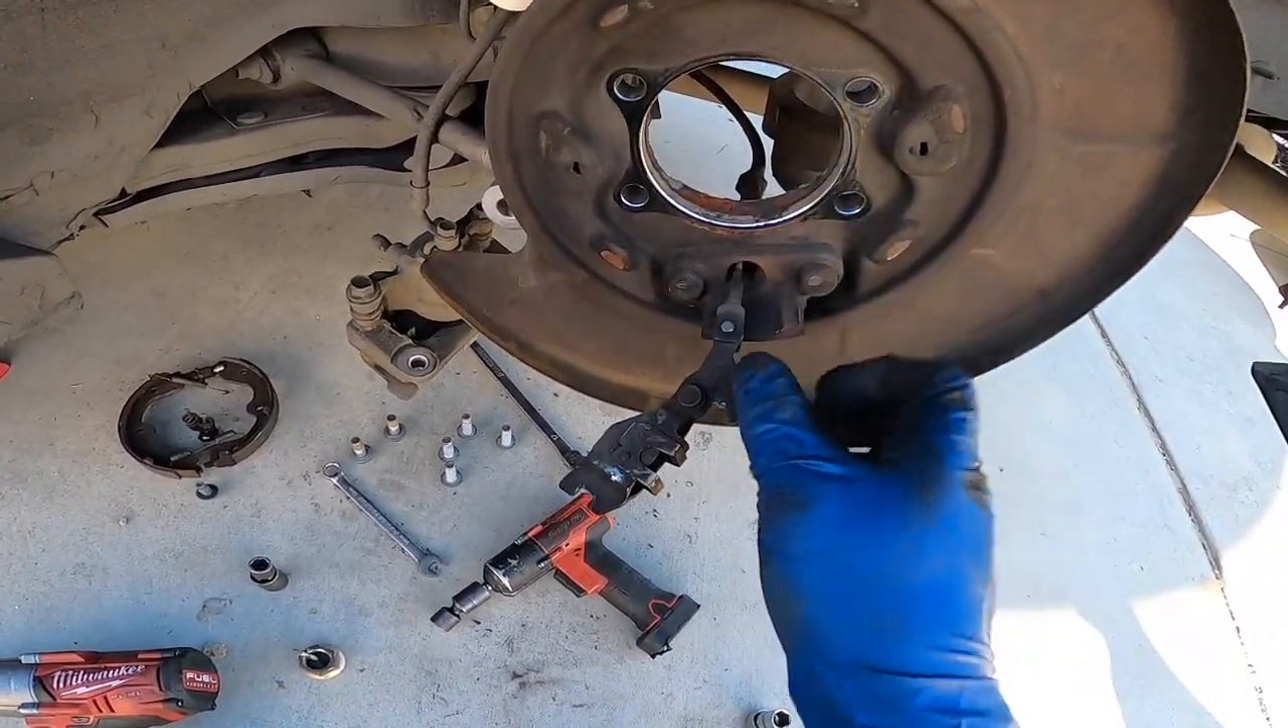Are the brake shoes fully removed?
Yes.